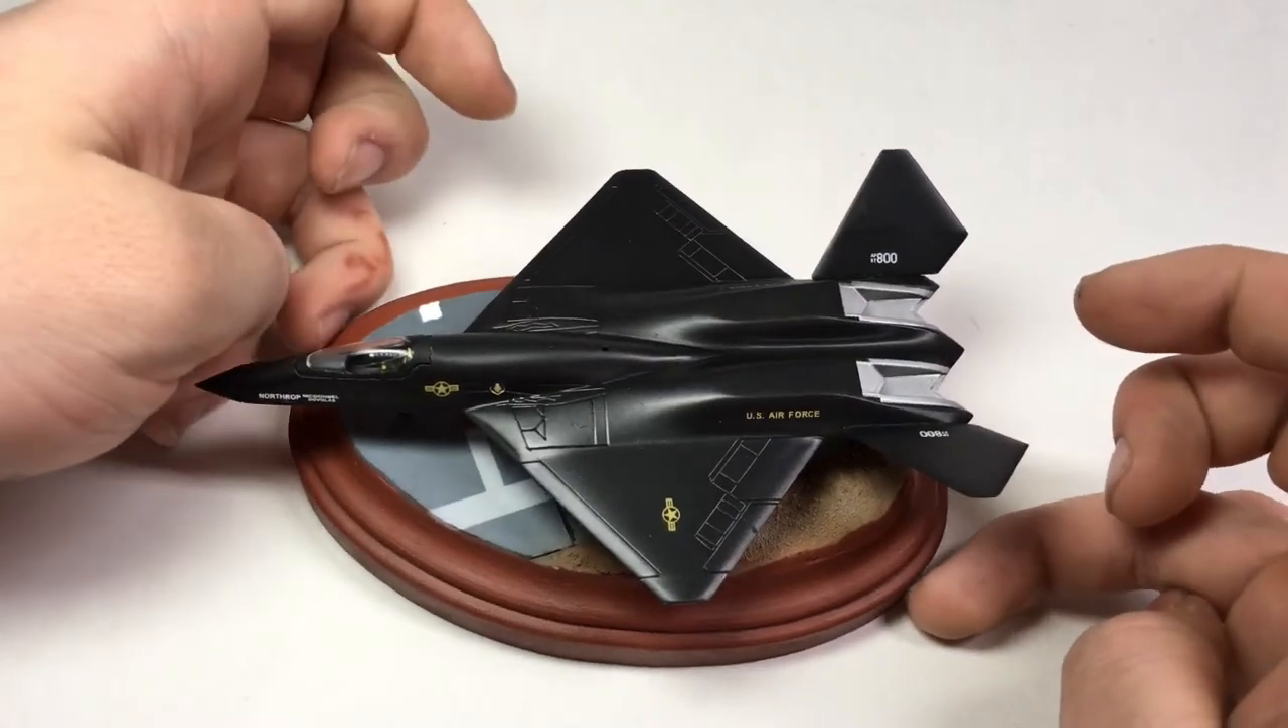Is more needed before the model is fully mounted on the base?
No.